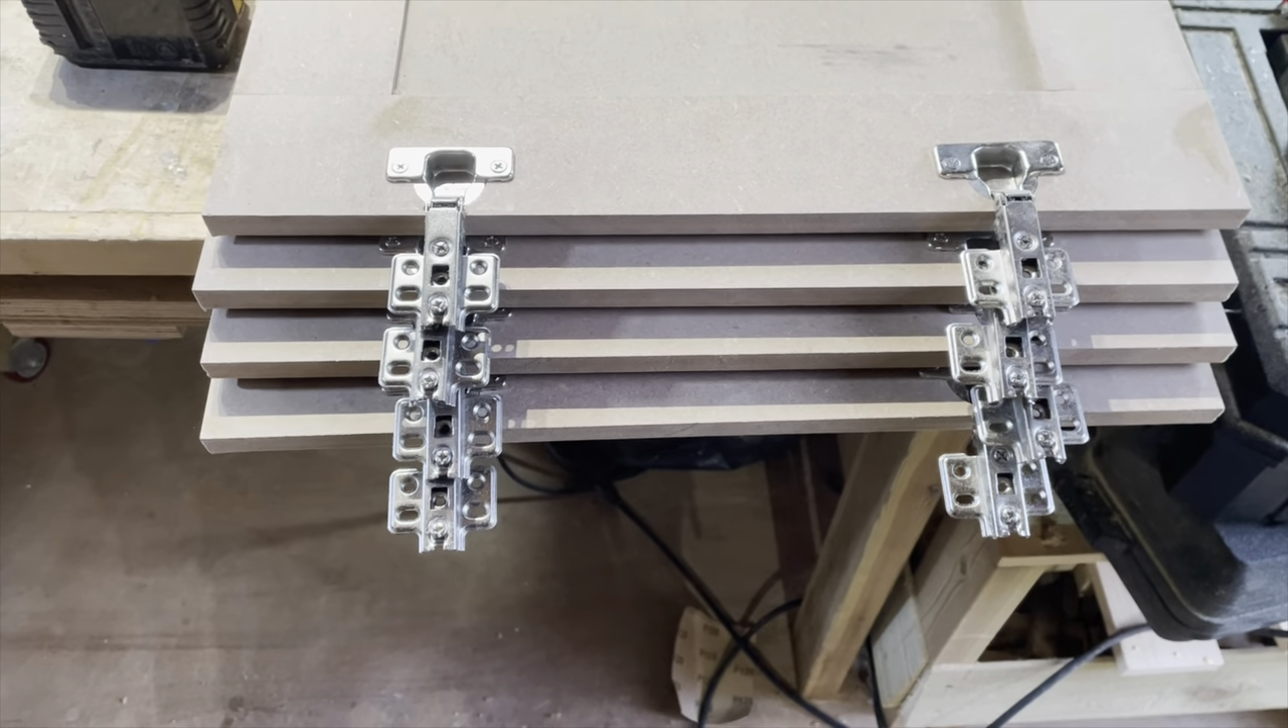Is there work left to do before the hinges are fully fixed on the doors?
No.